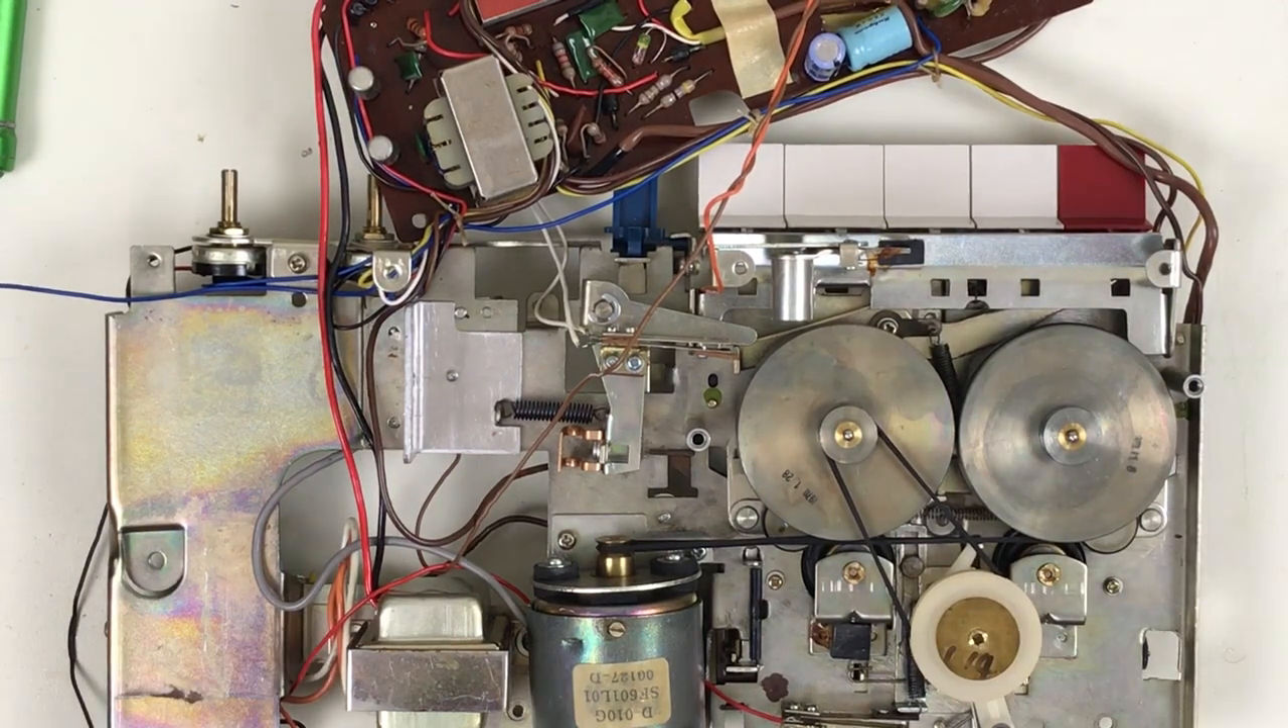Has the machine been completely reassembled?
No.